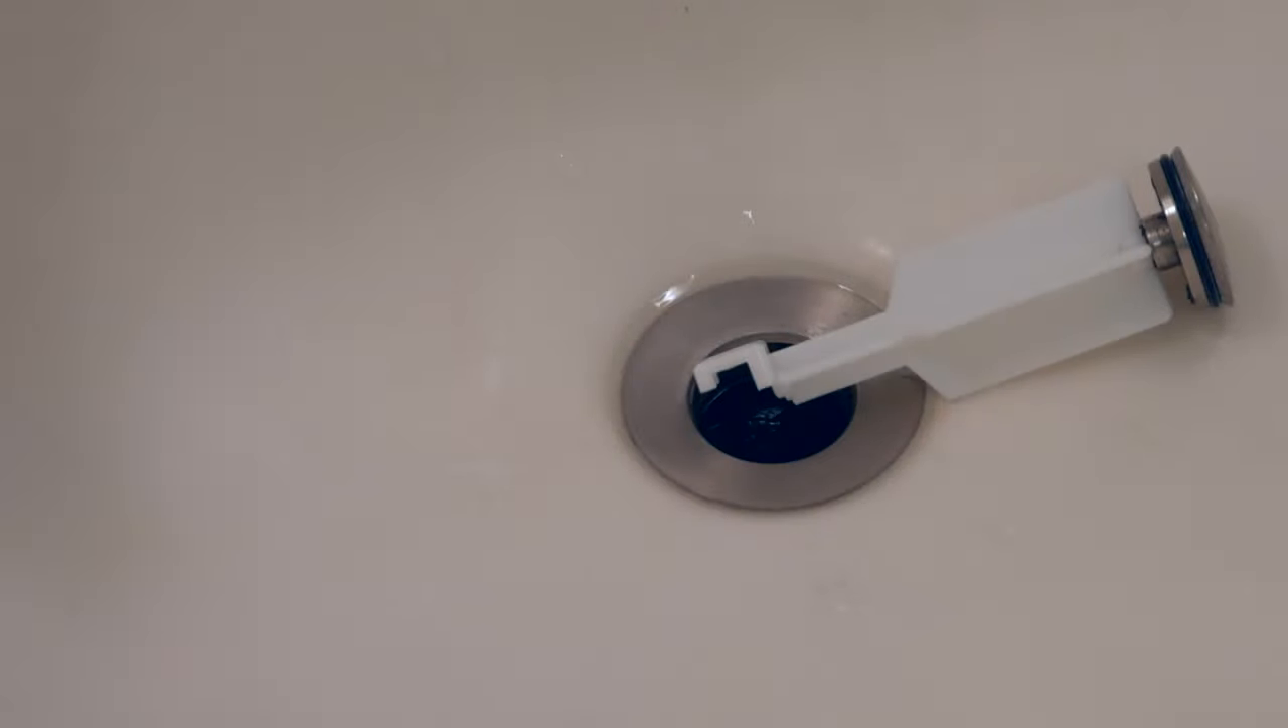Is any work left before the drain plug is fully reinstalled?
Yes.